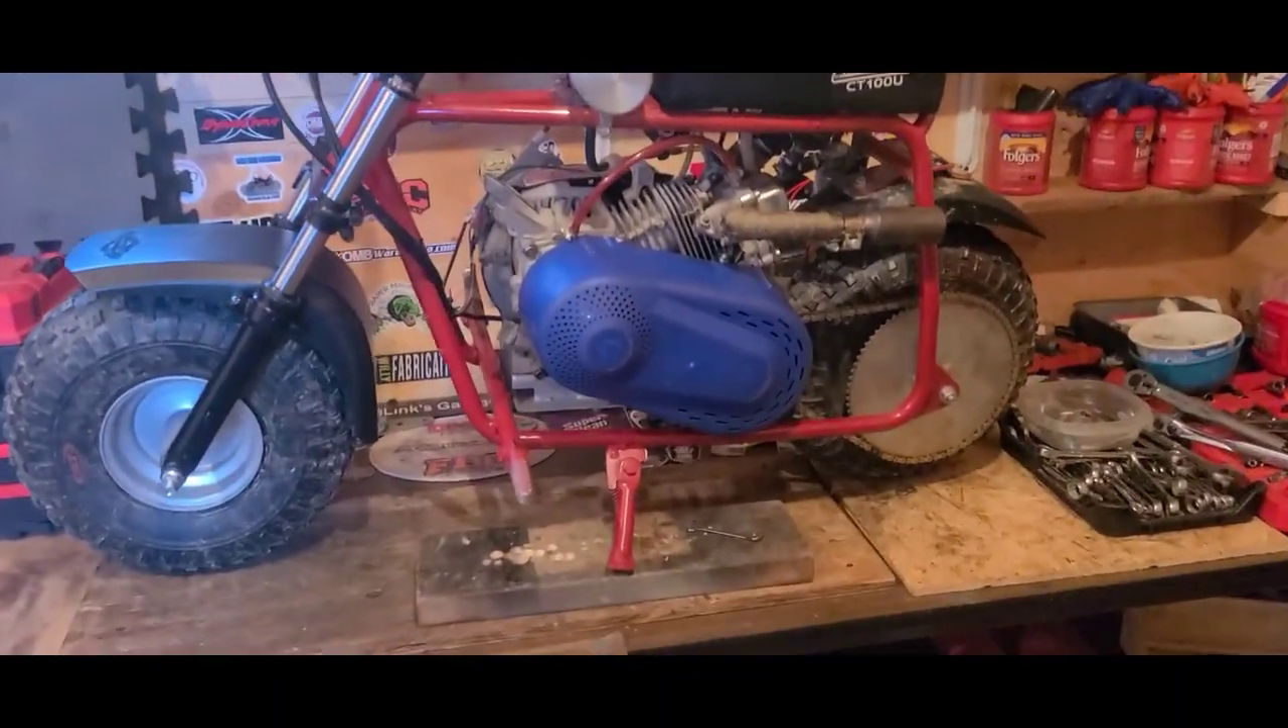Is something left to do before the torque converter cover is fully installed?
No.